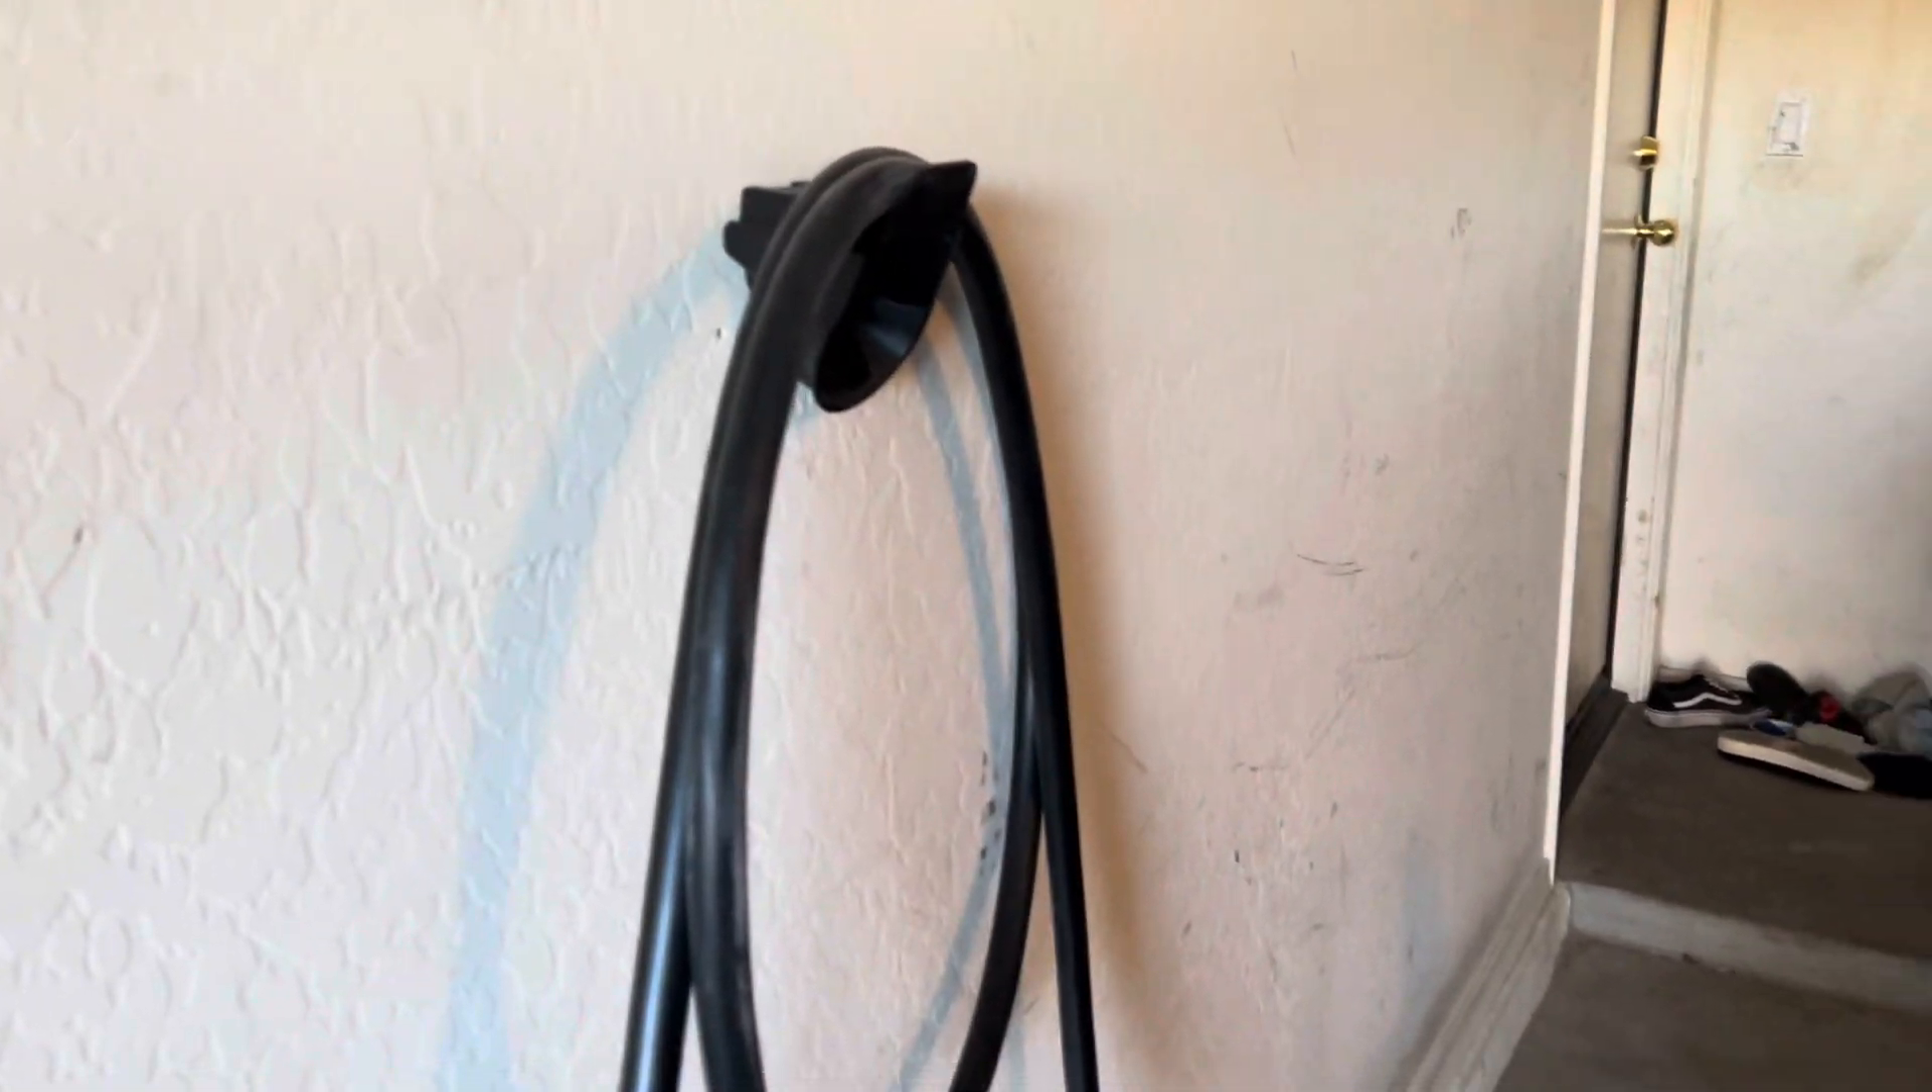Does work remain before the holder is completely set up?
No.